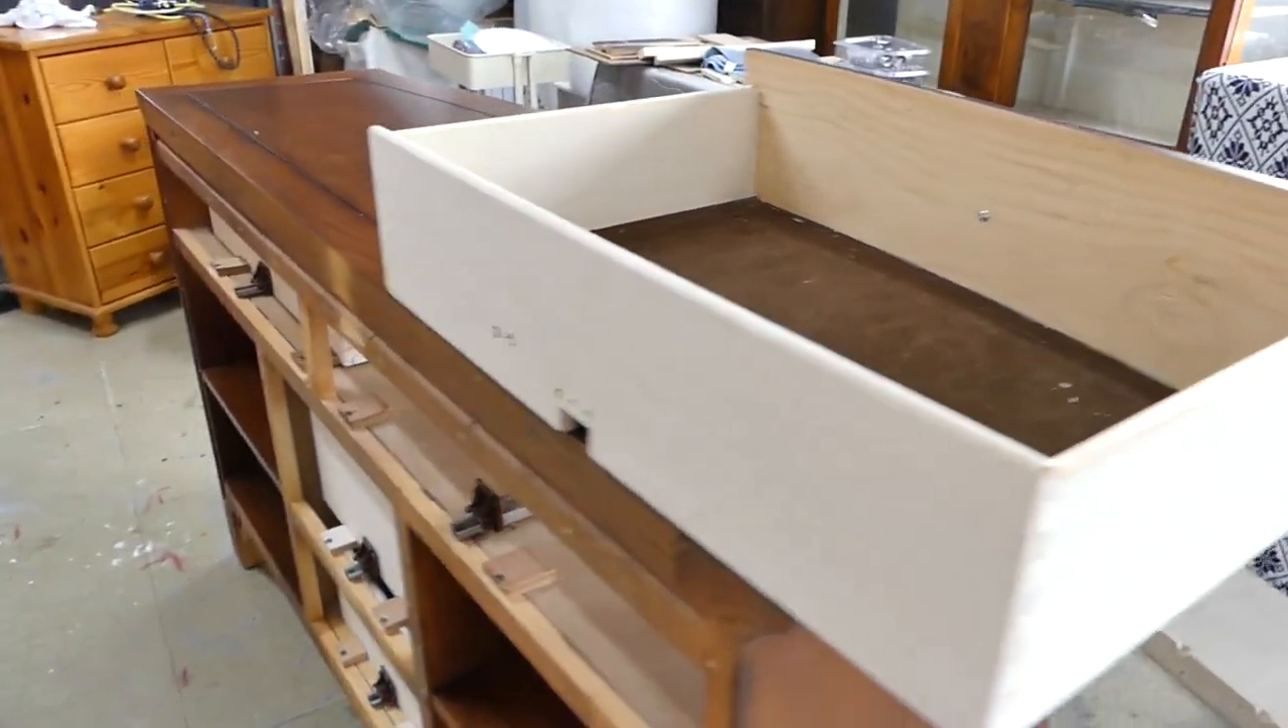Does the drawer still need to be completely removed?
No.